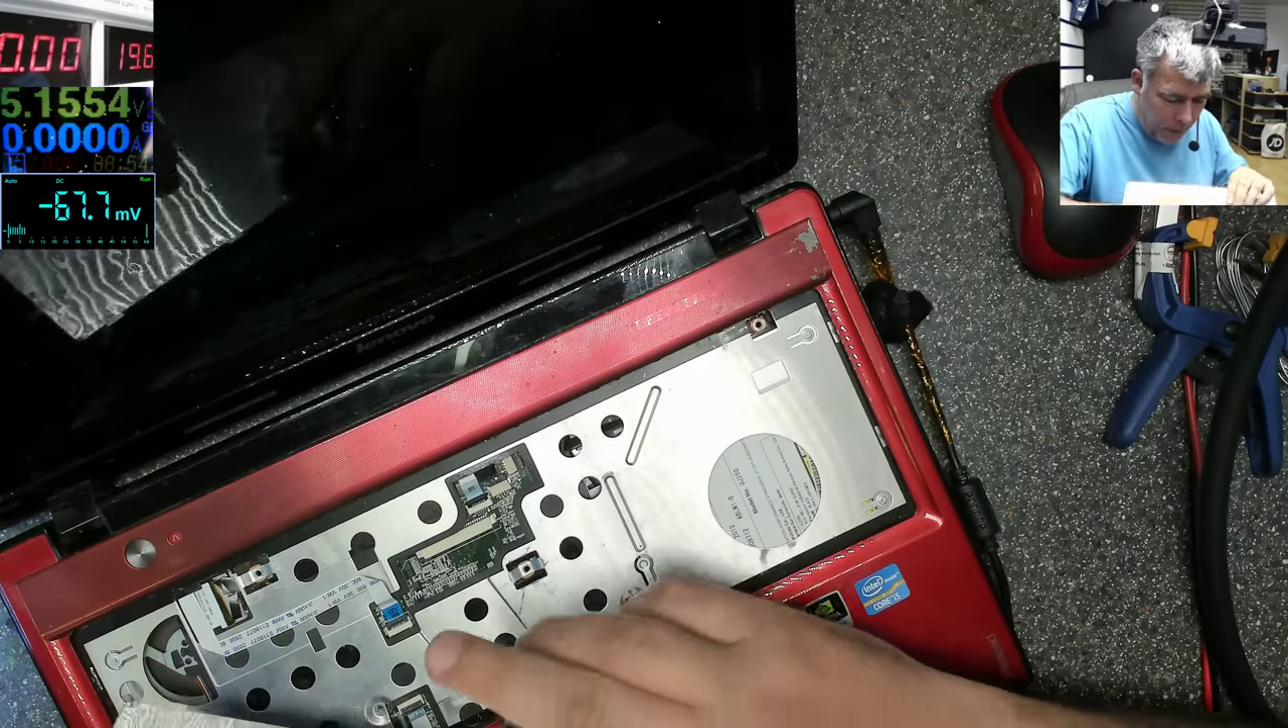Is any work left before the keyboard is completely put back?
Yes.